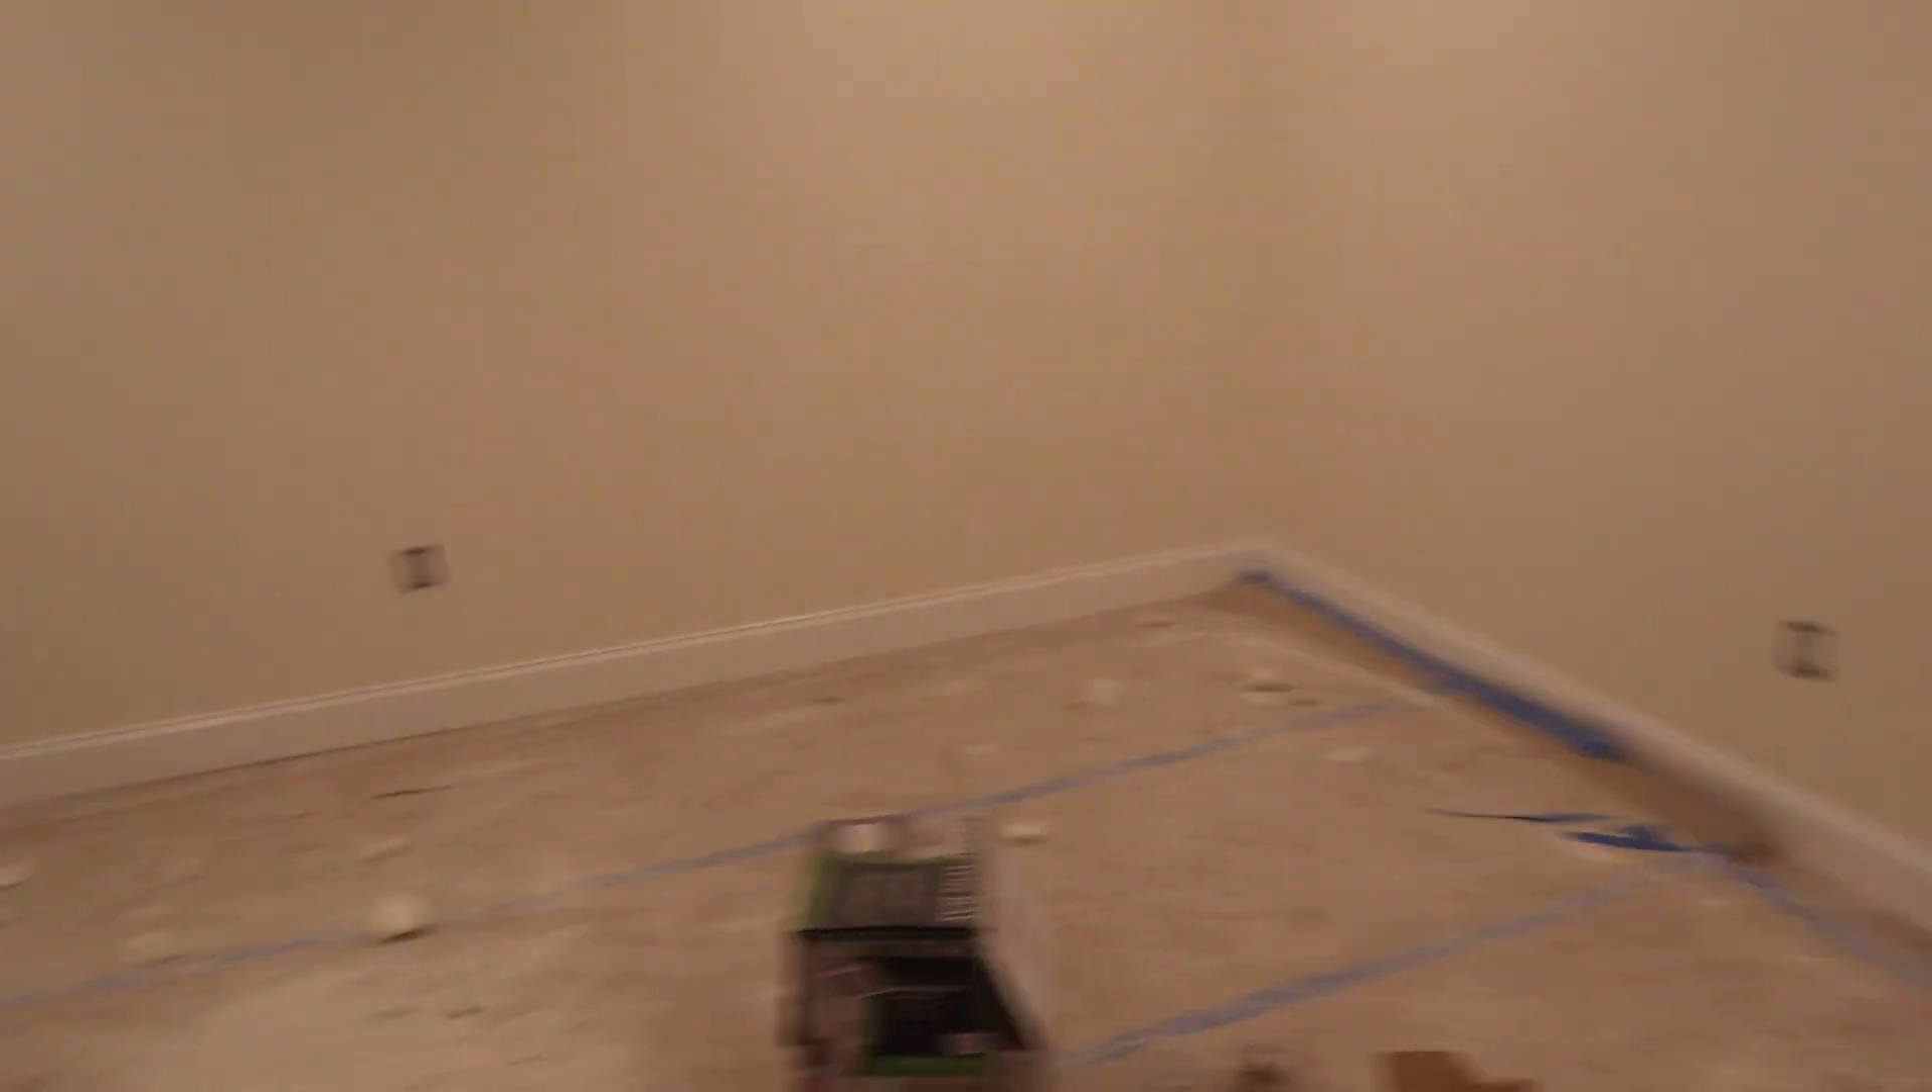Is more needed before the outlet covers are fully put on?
Yes.